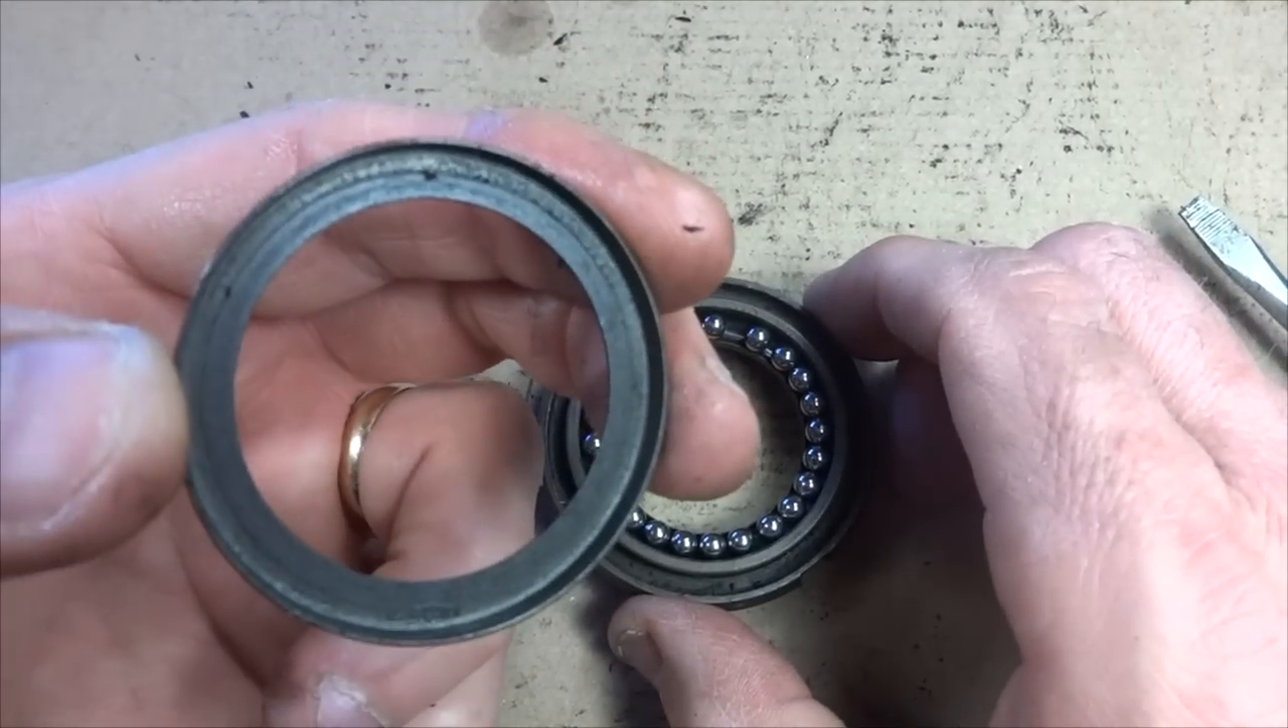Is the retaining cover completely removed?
Yes.